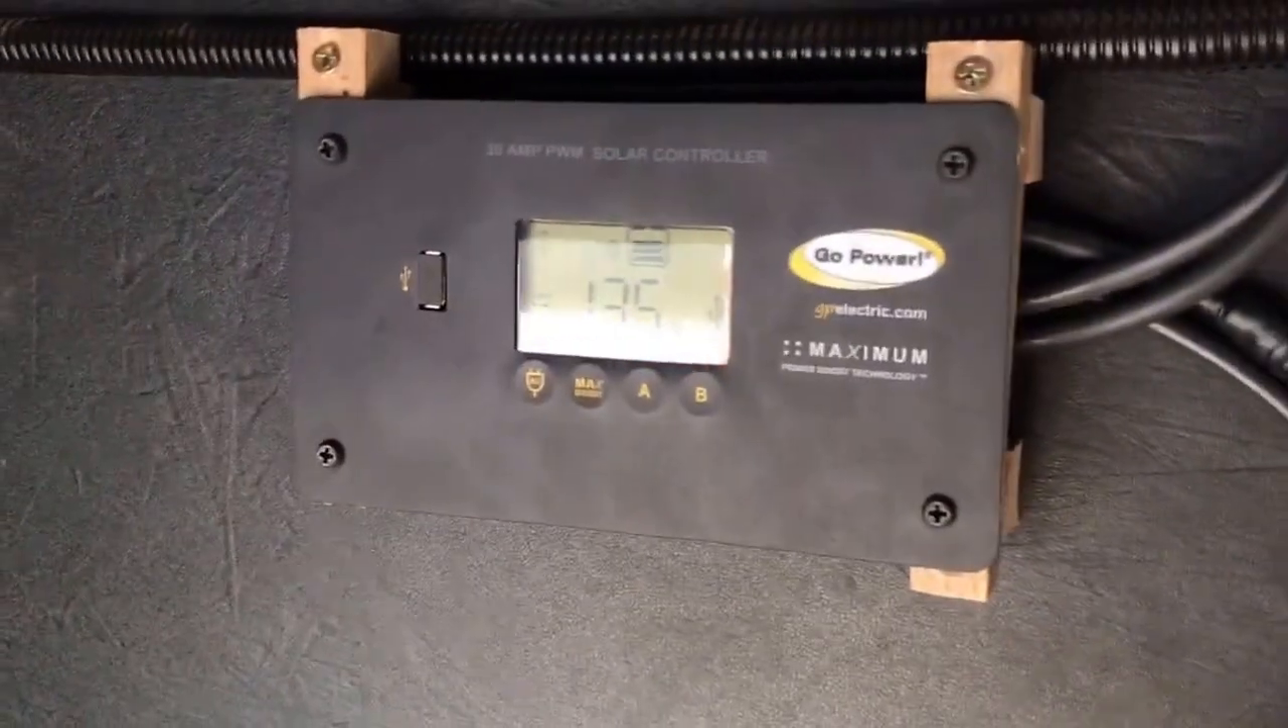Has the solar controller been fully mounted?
Yes.